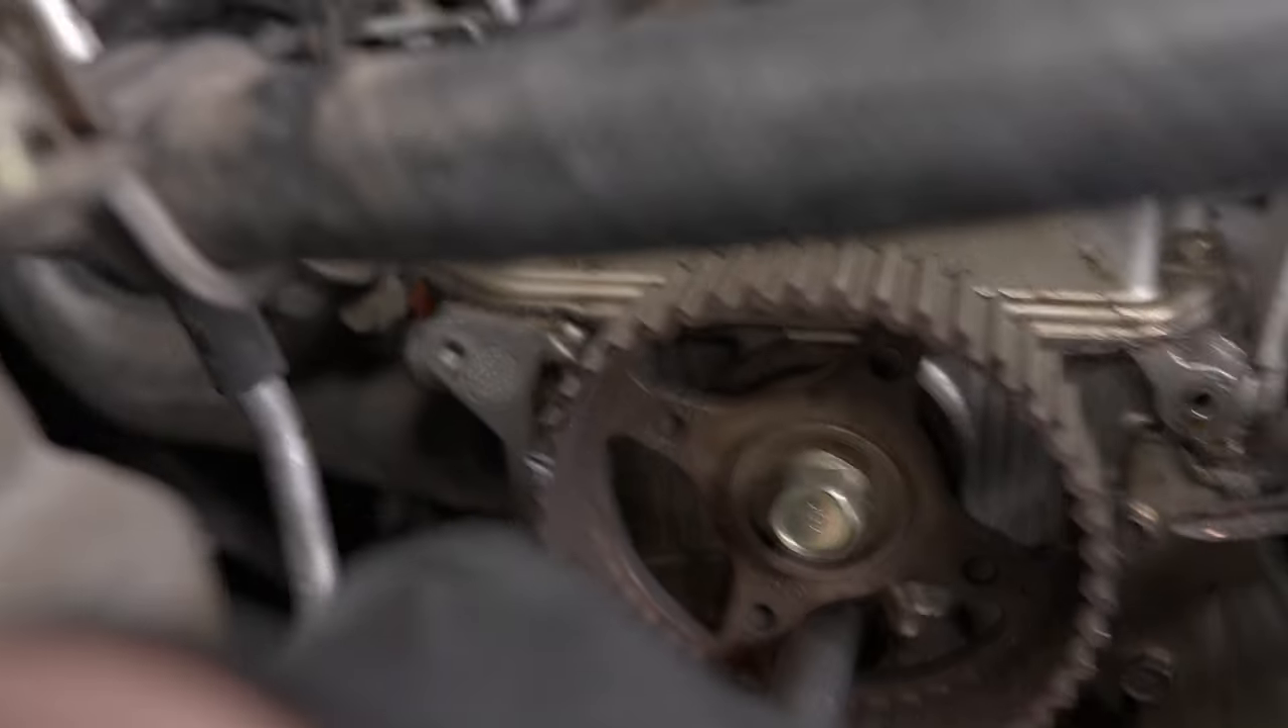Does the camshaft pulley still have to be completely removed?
Yes.